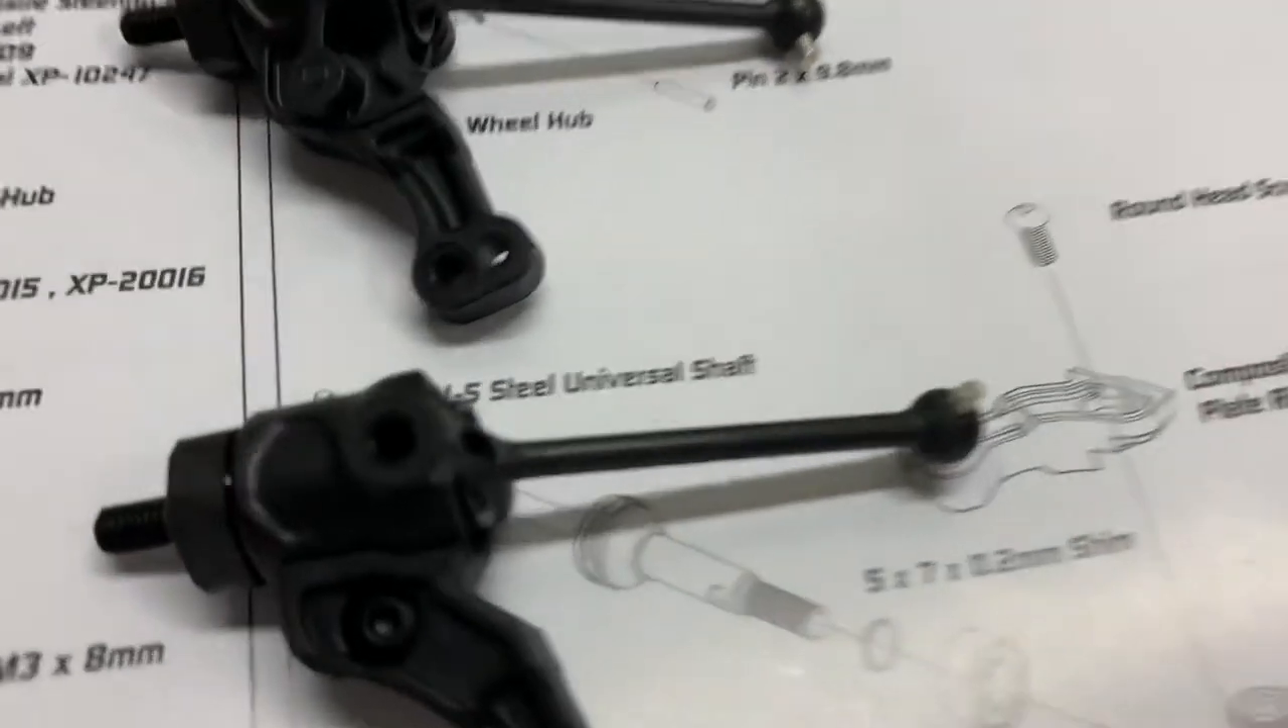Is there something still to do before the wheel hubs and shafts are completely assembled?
No.